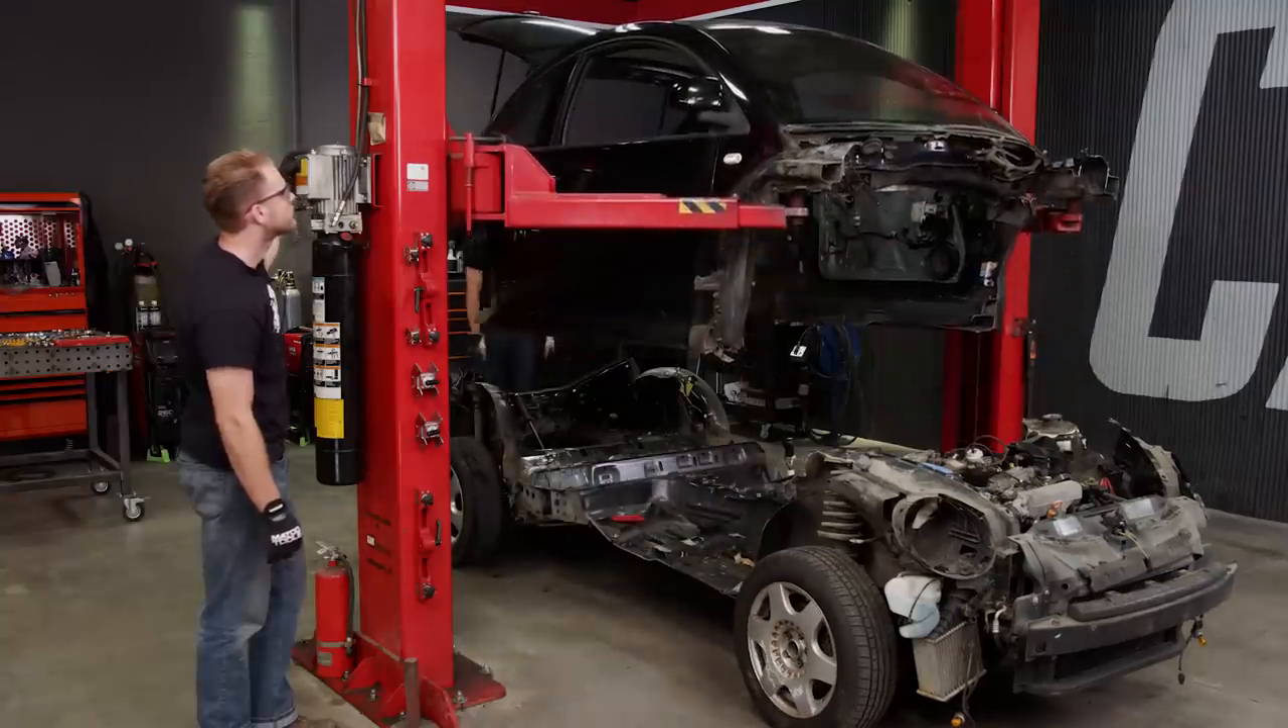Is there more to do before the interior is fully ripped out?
No.